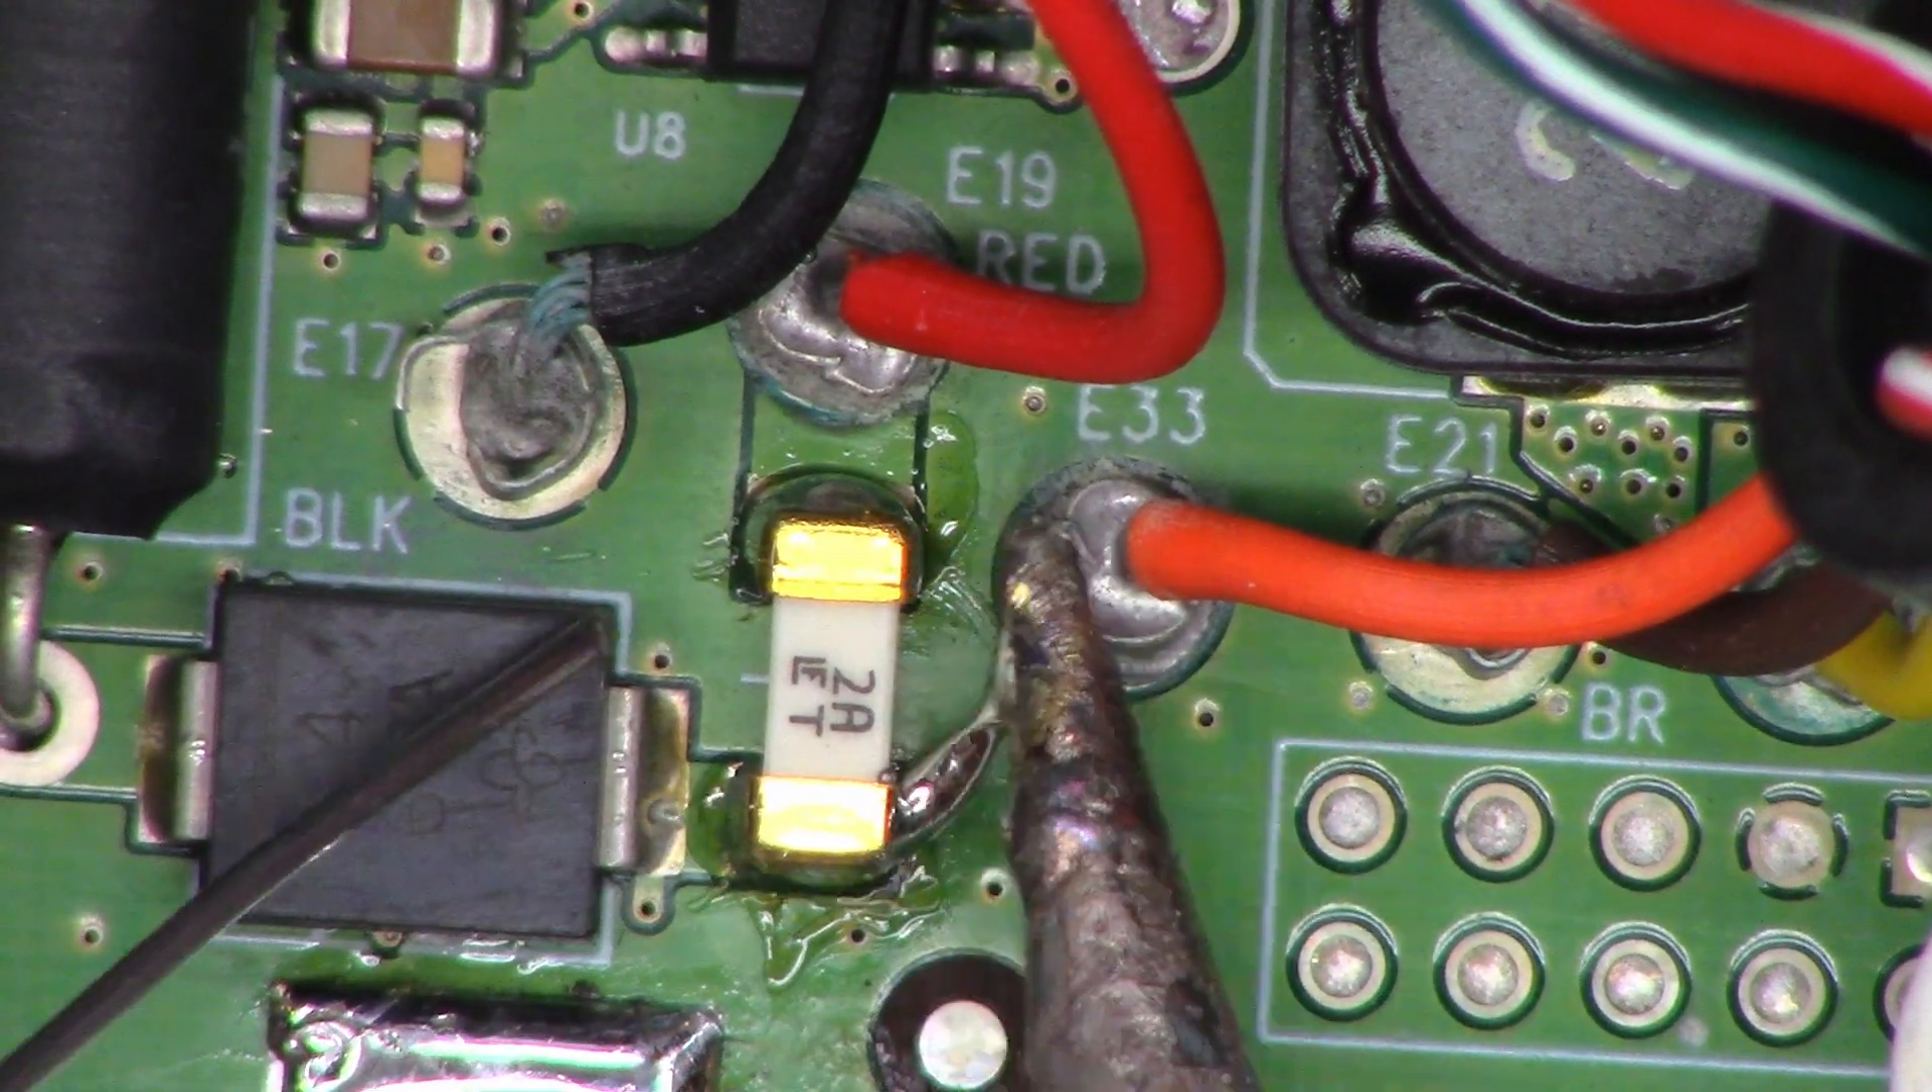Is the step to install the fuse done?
No.